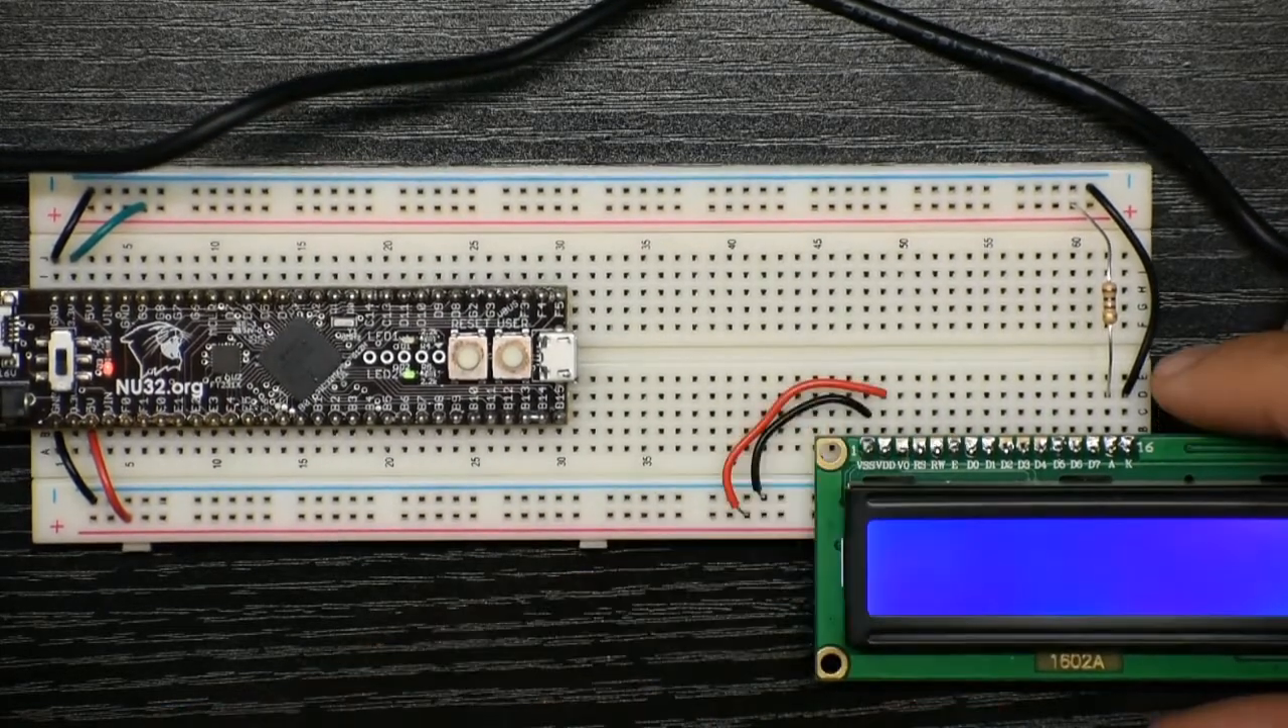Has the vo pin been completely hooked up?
No.